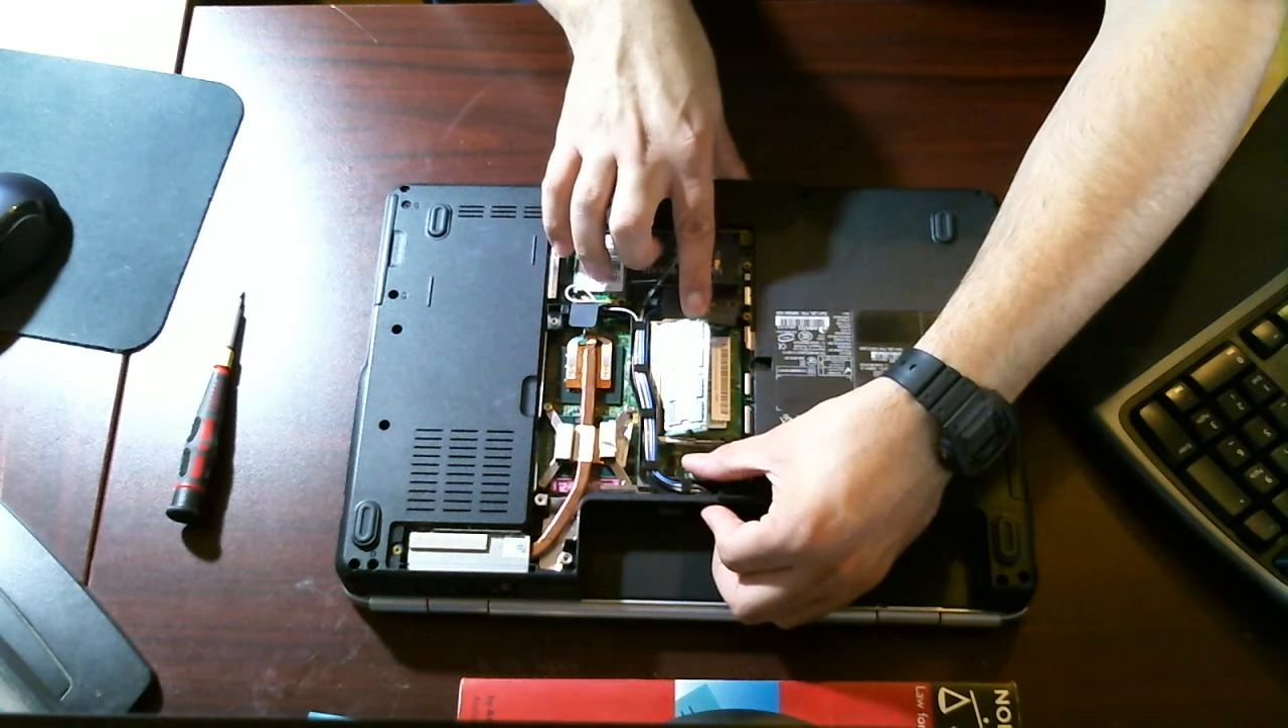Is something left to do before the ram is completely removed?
Yes.